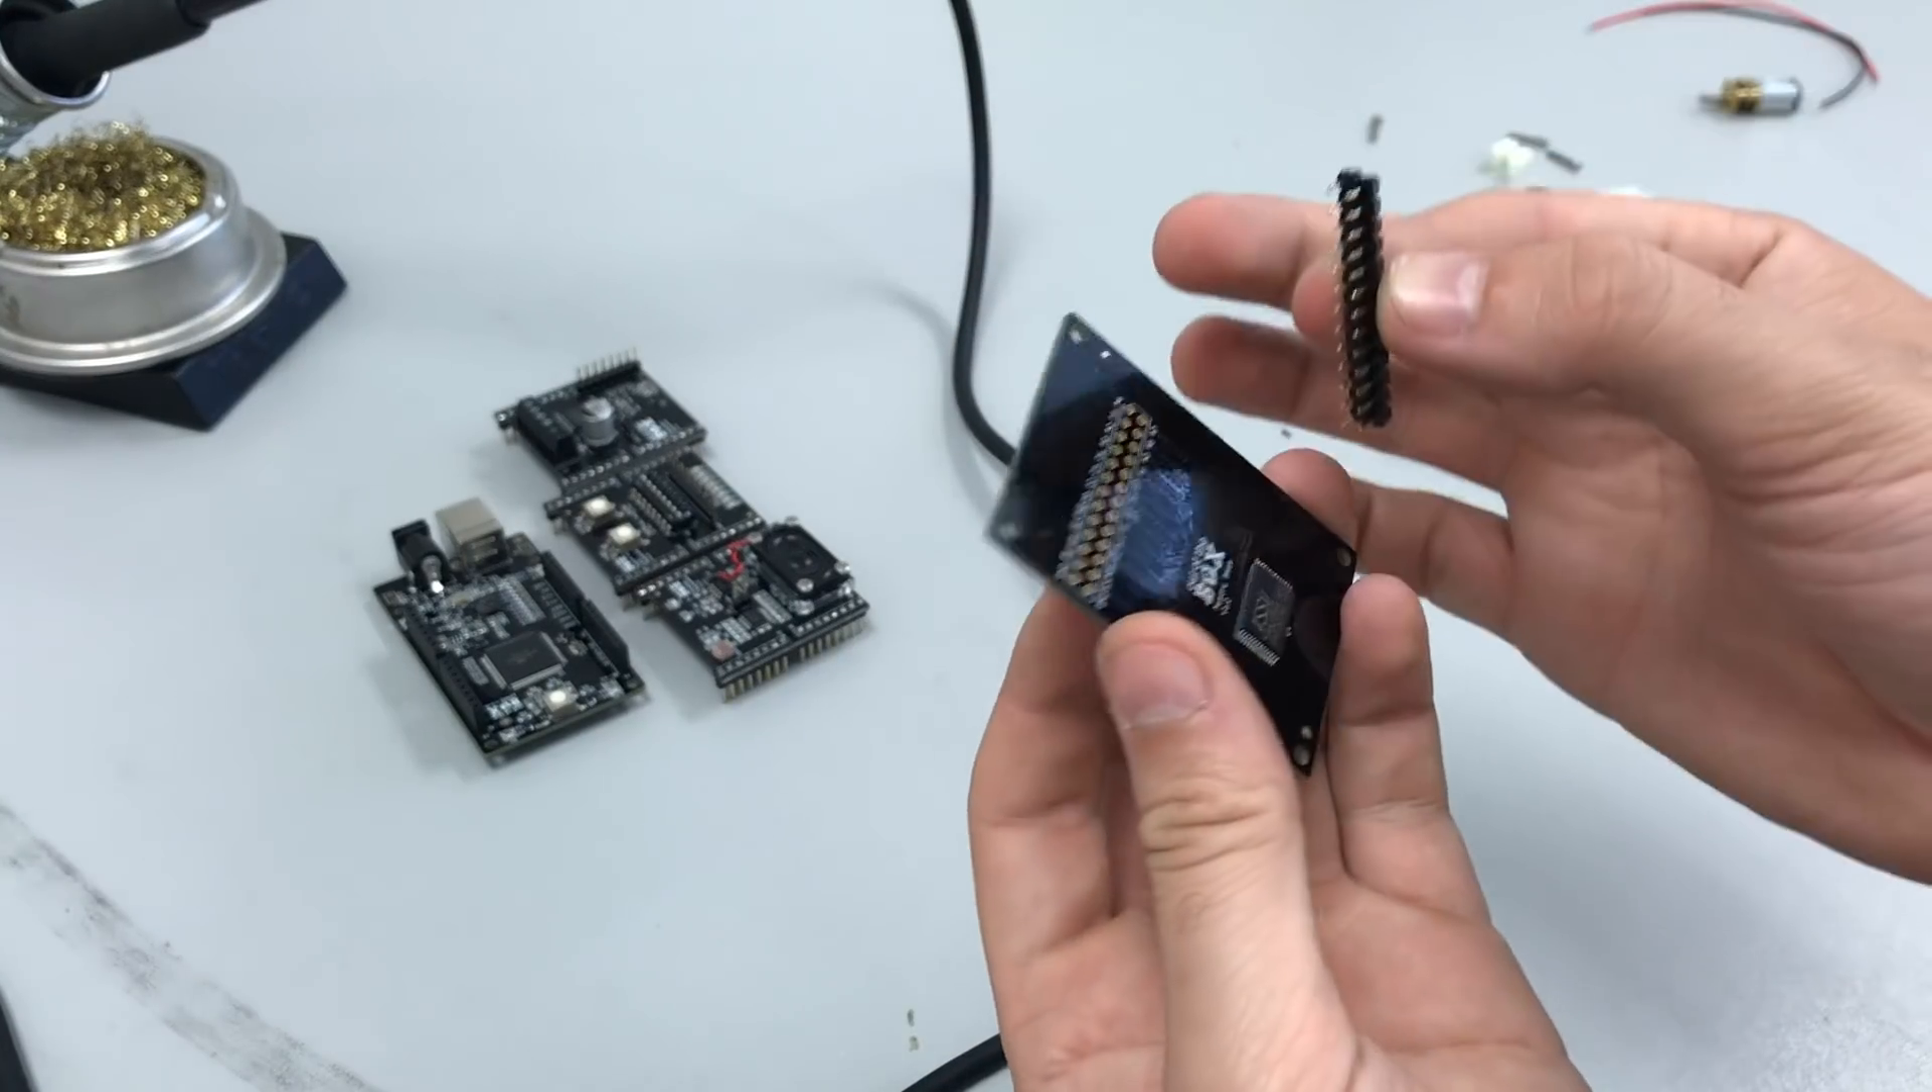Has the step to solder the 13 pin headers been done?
No.